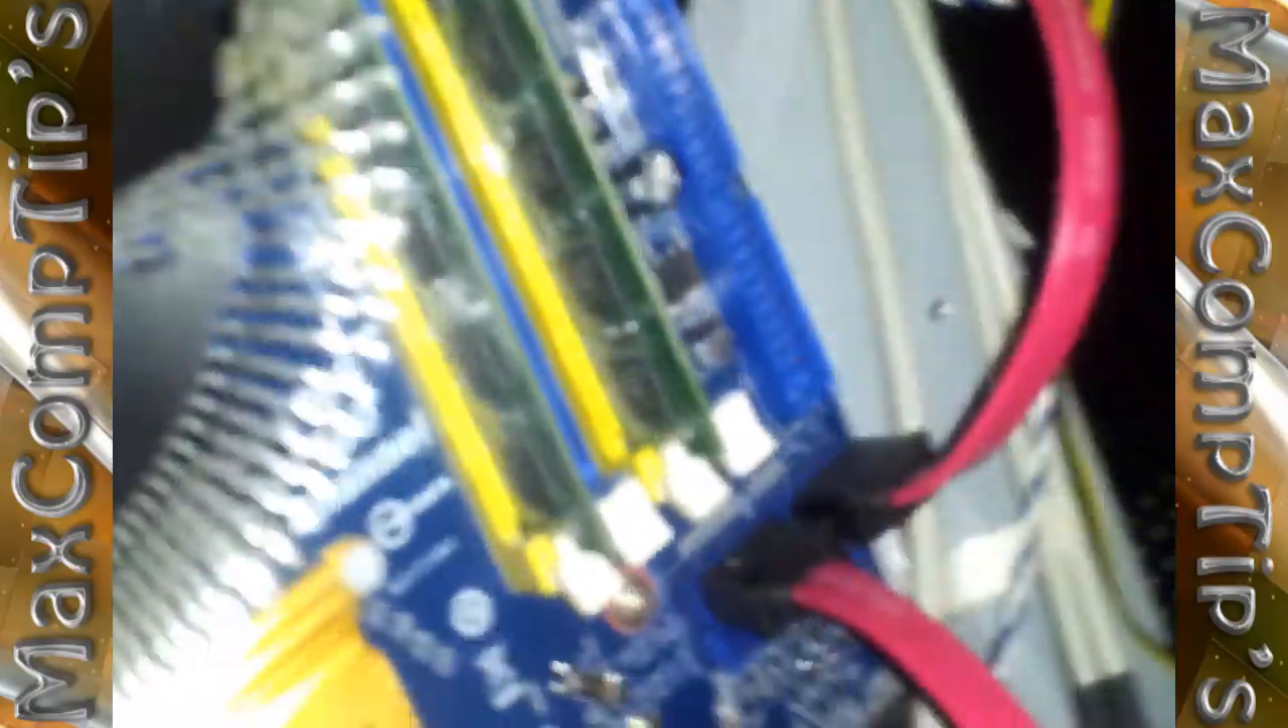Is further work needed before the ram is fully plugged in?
No.